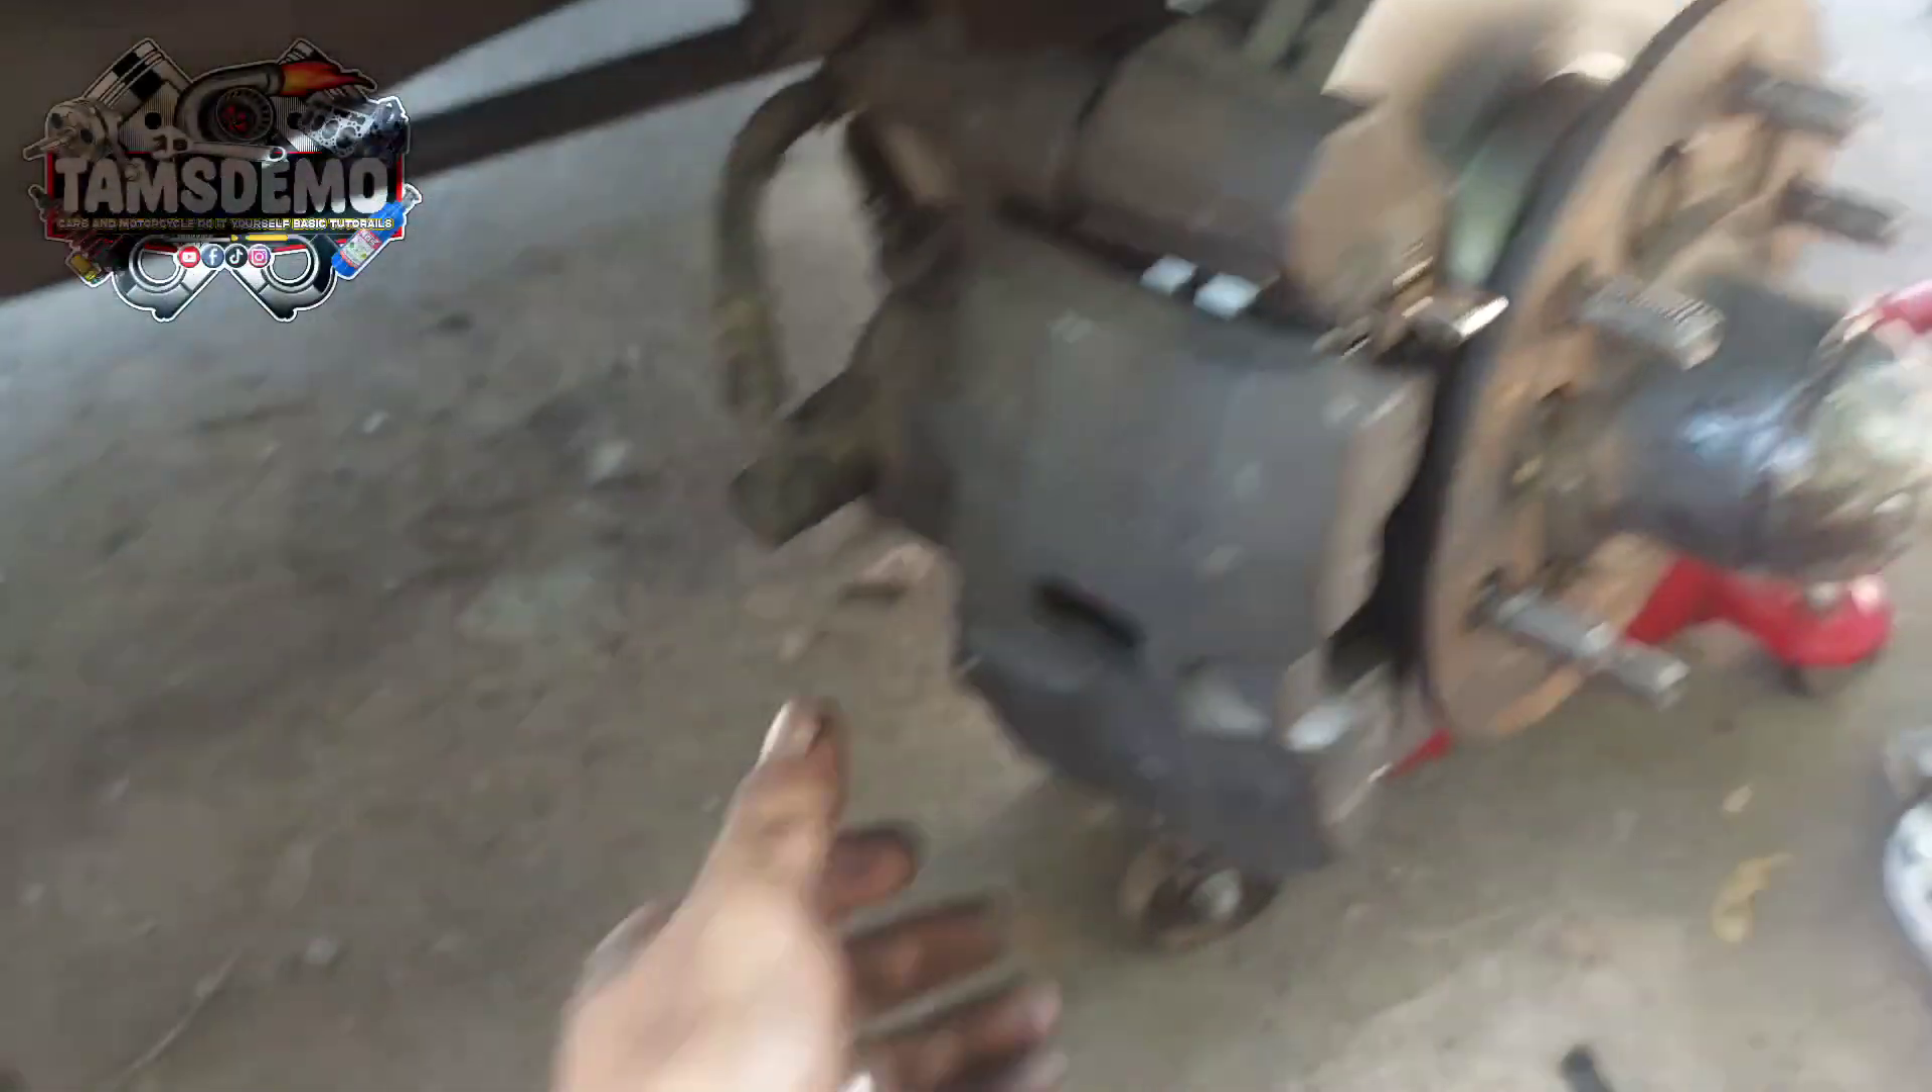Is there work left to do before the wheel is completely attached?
Yes.